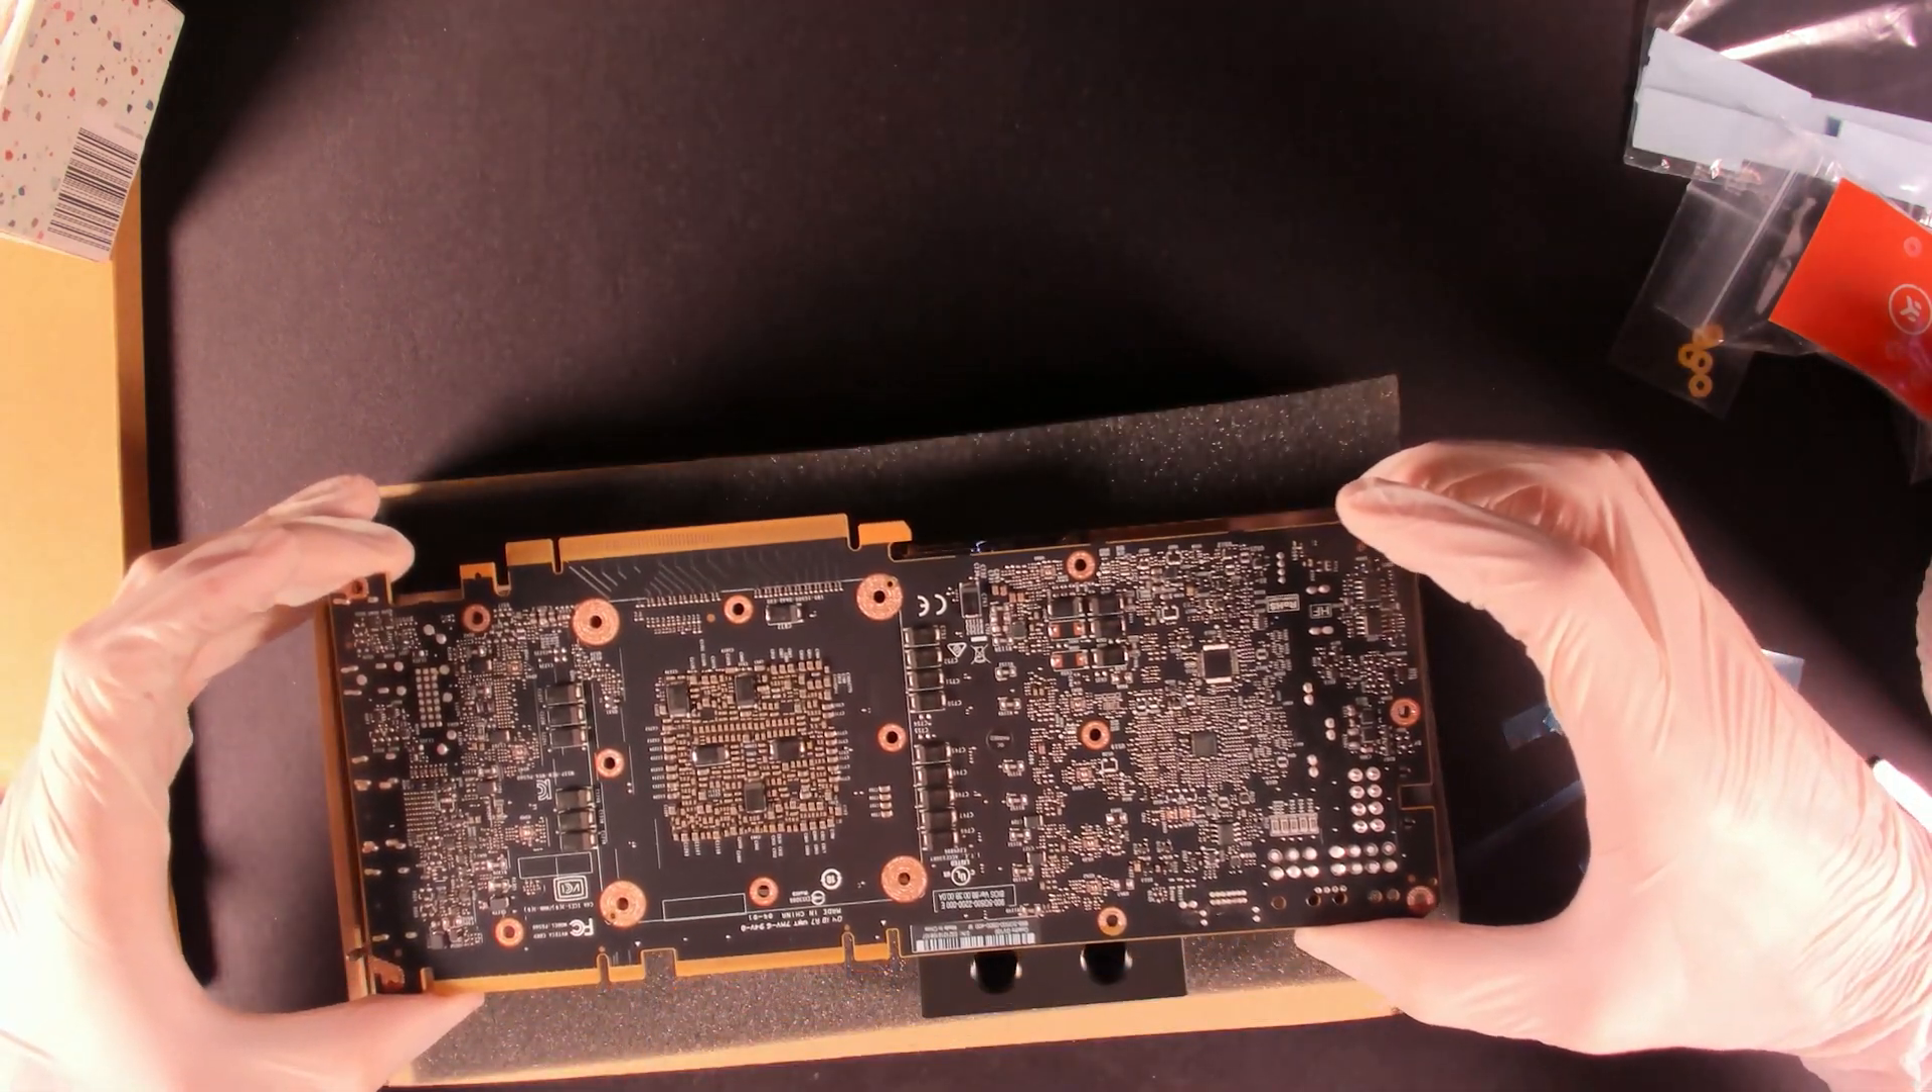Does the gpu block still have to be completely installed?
Yes.